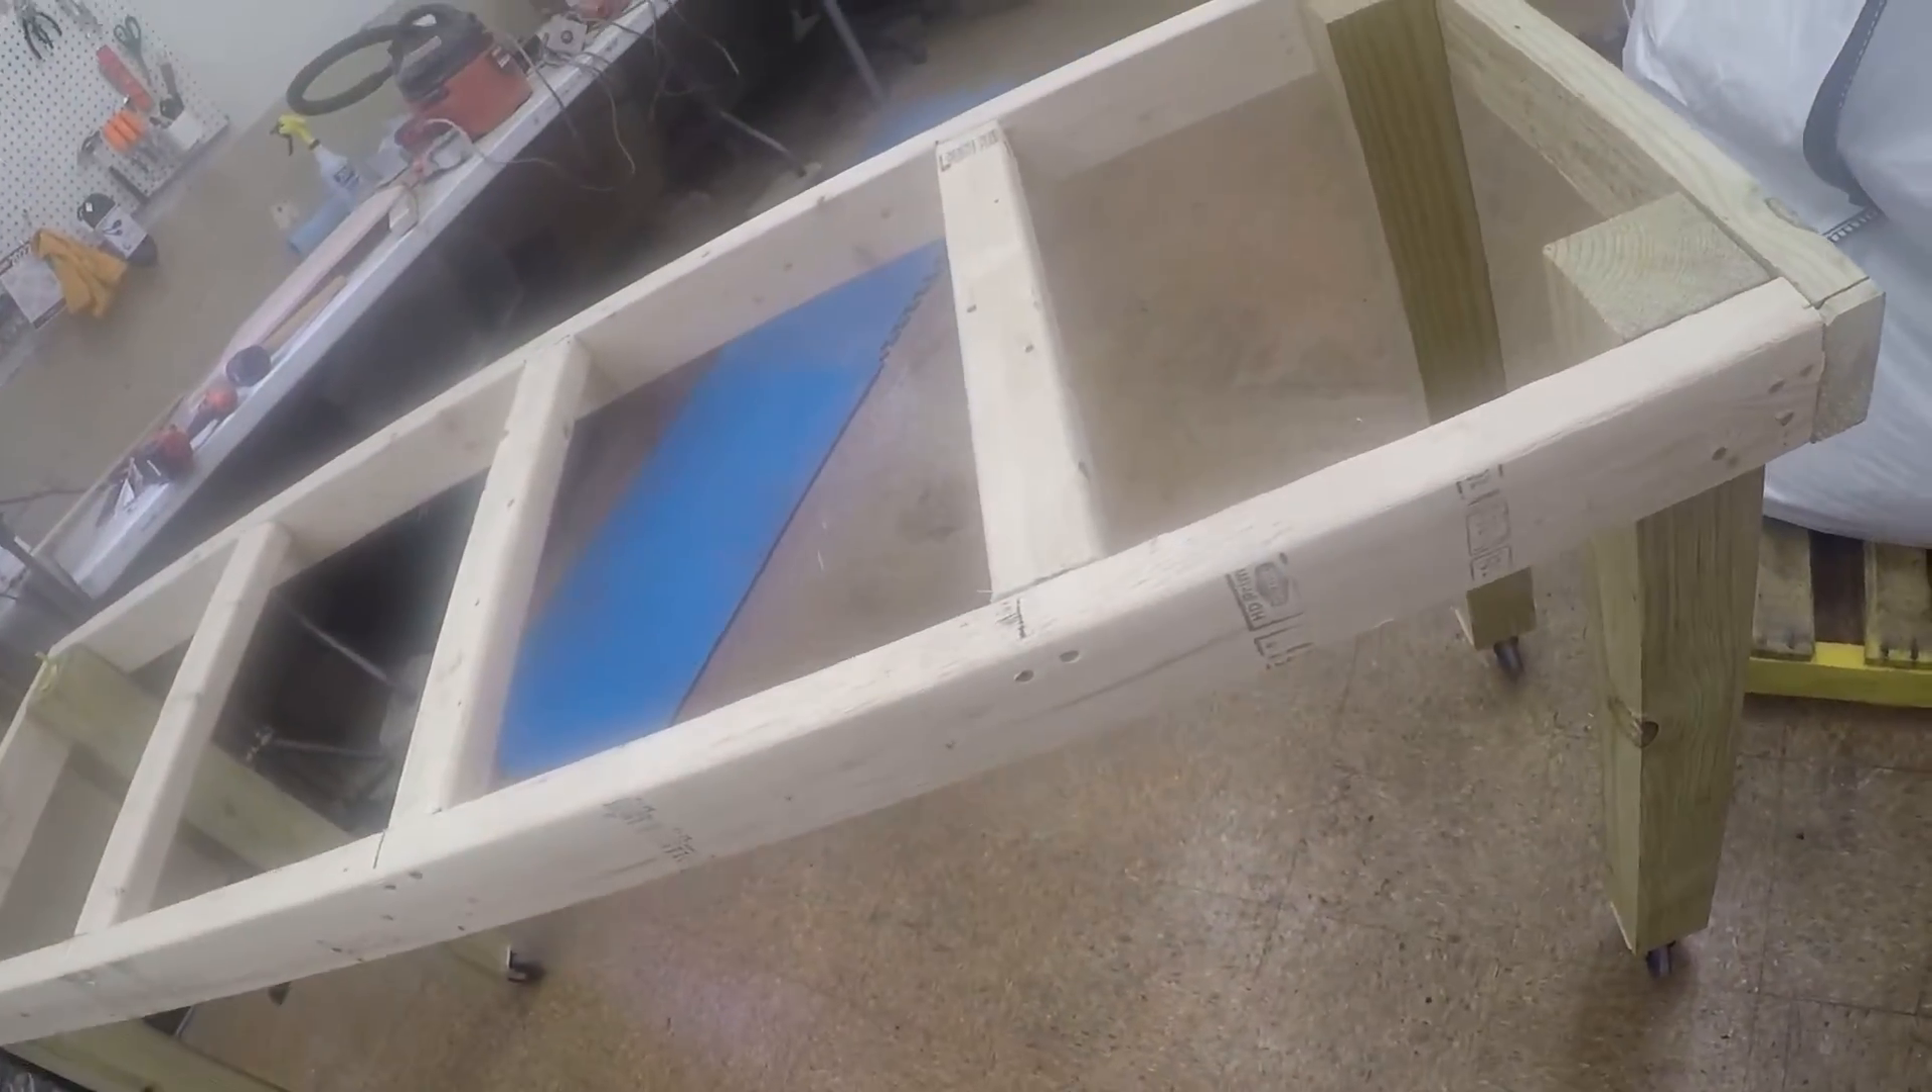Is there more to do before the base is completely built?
No.